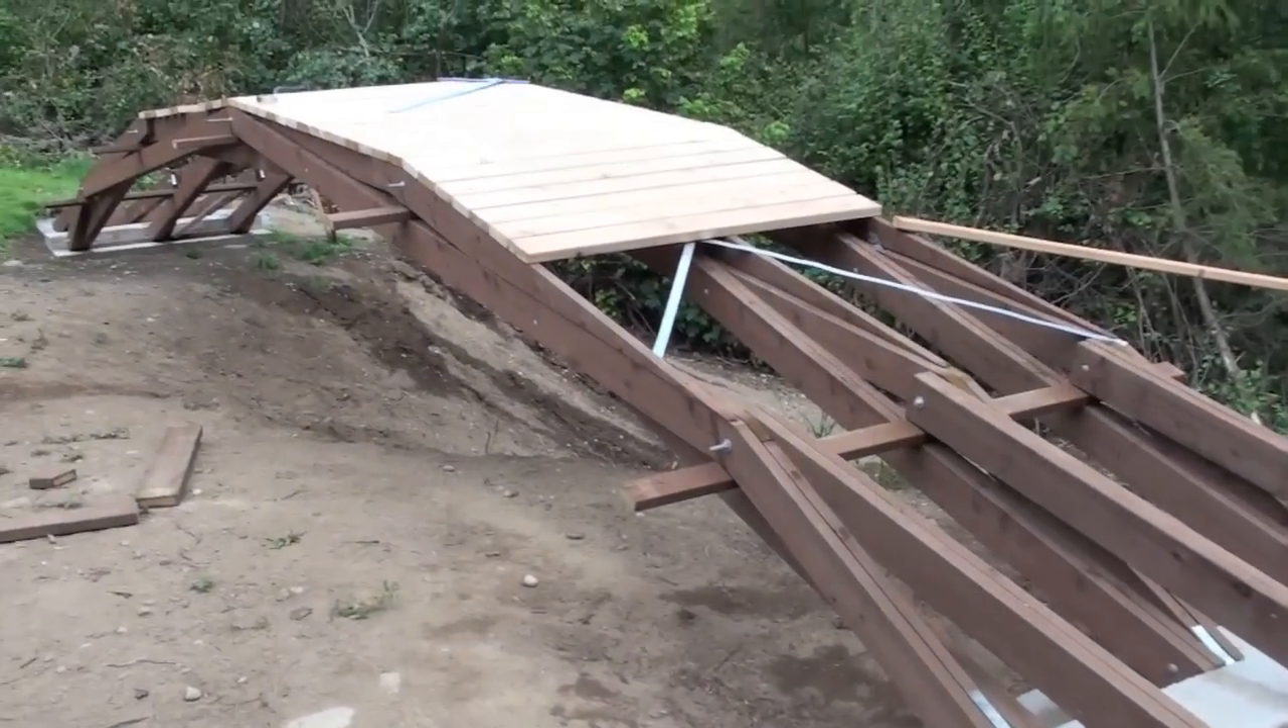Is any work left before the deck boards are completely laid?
Yes.